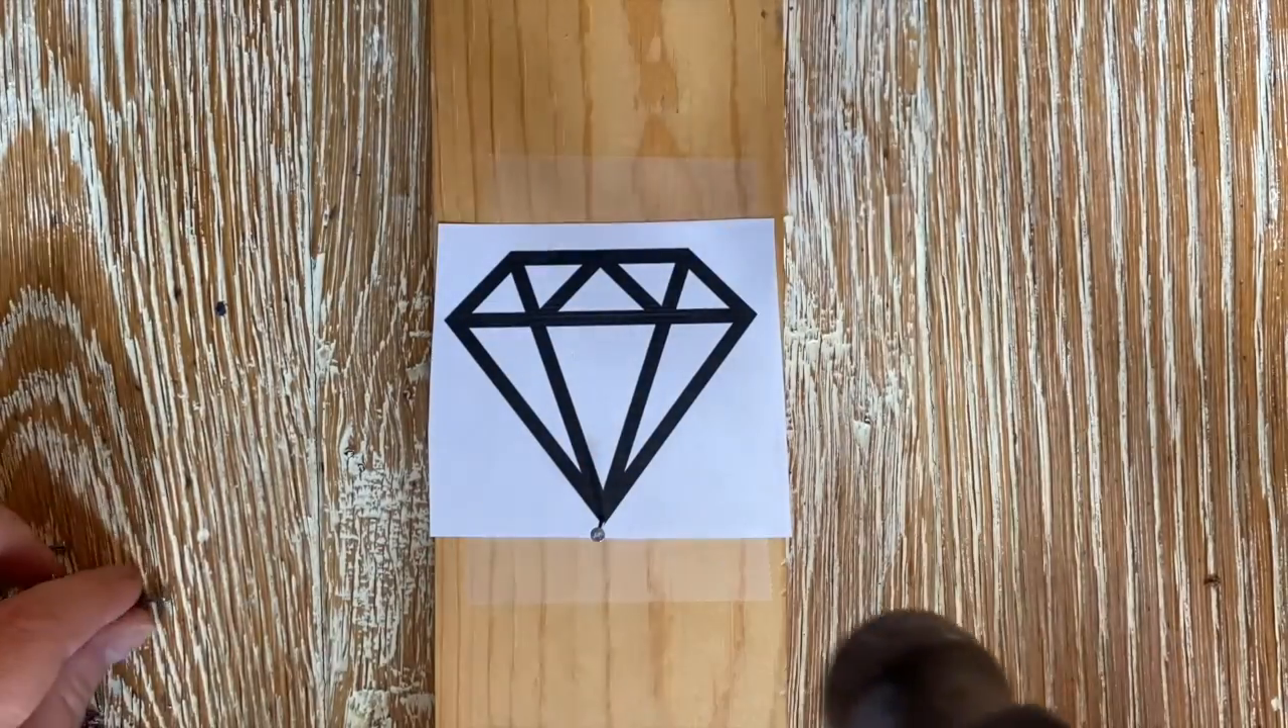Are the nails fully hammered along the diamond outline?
No.